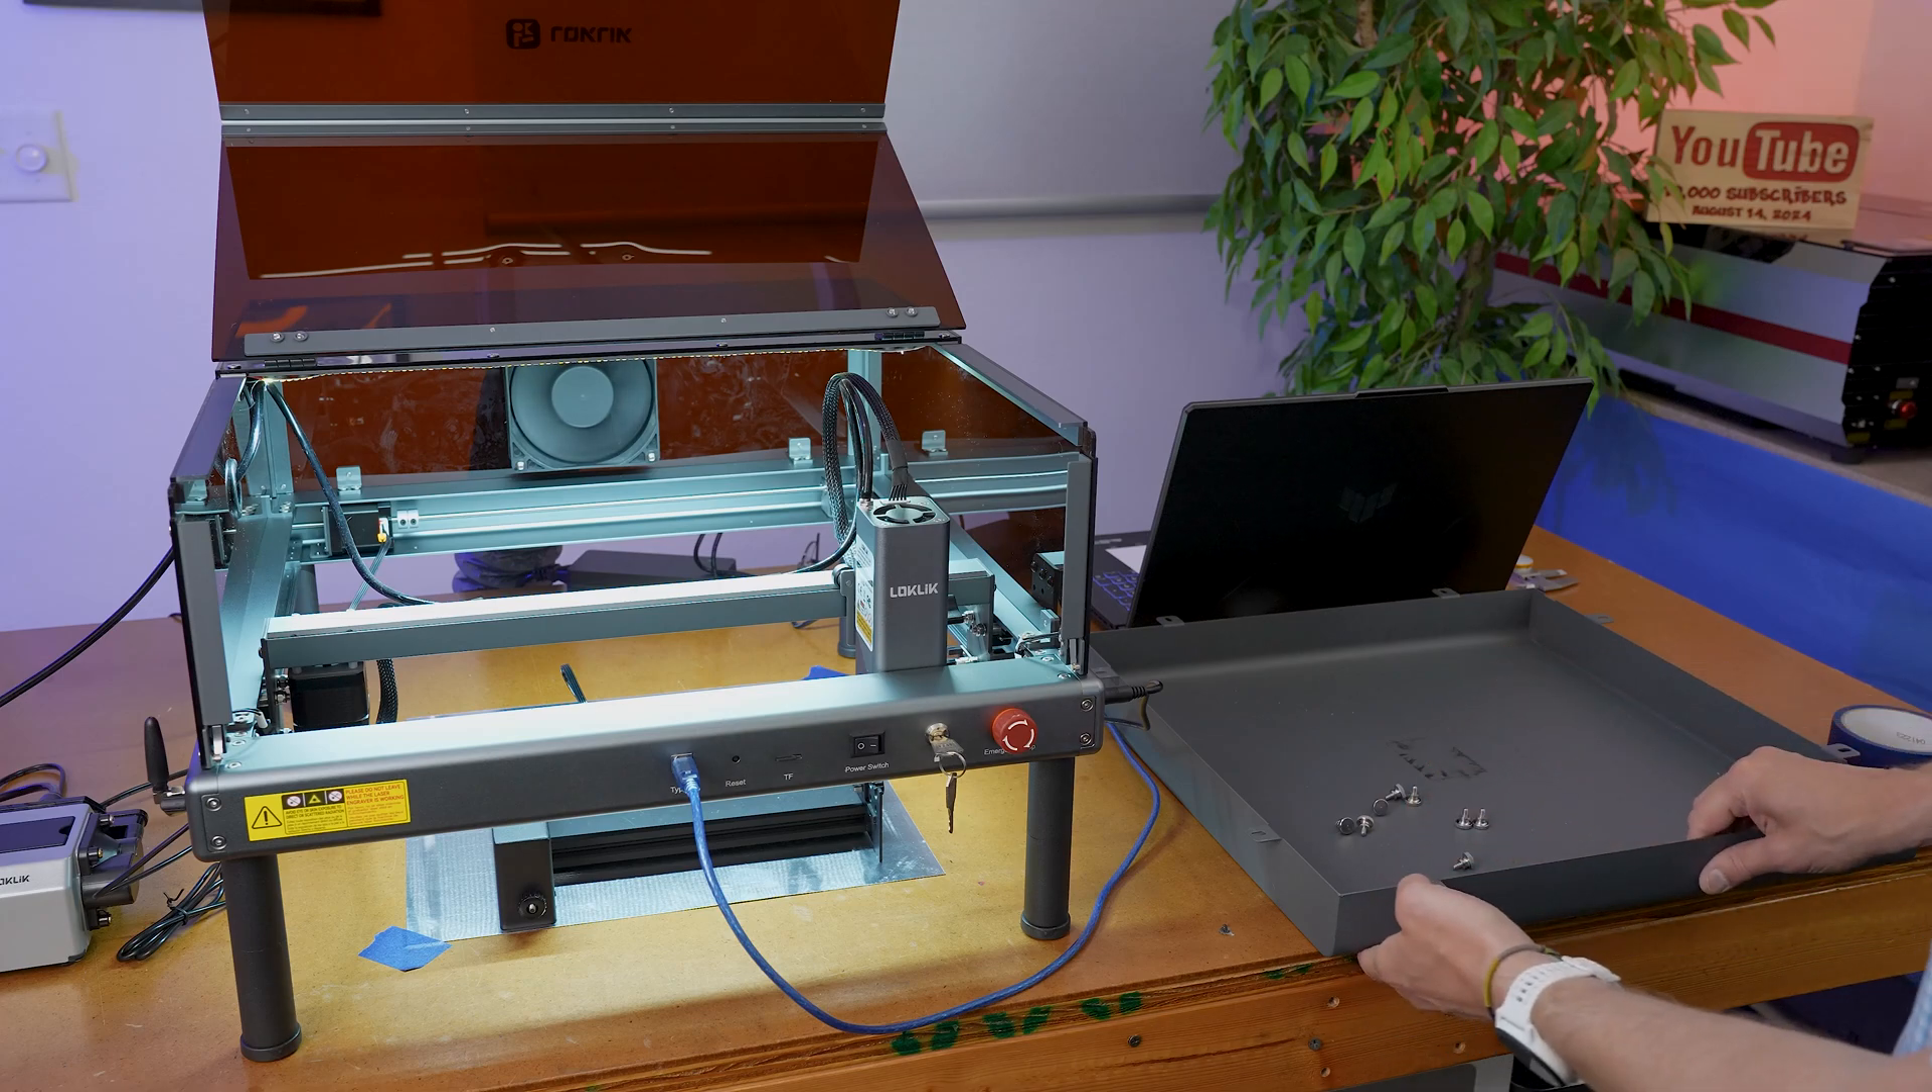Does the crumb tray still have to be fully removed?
No.